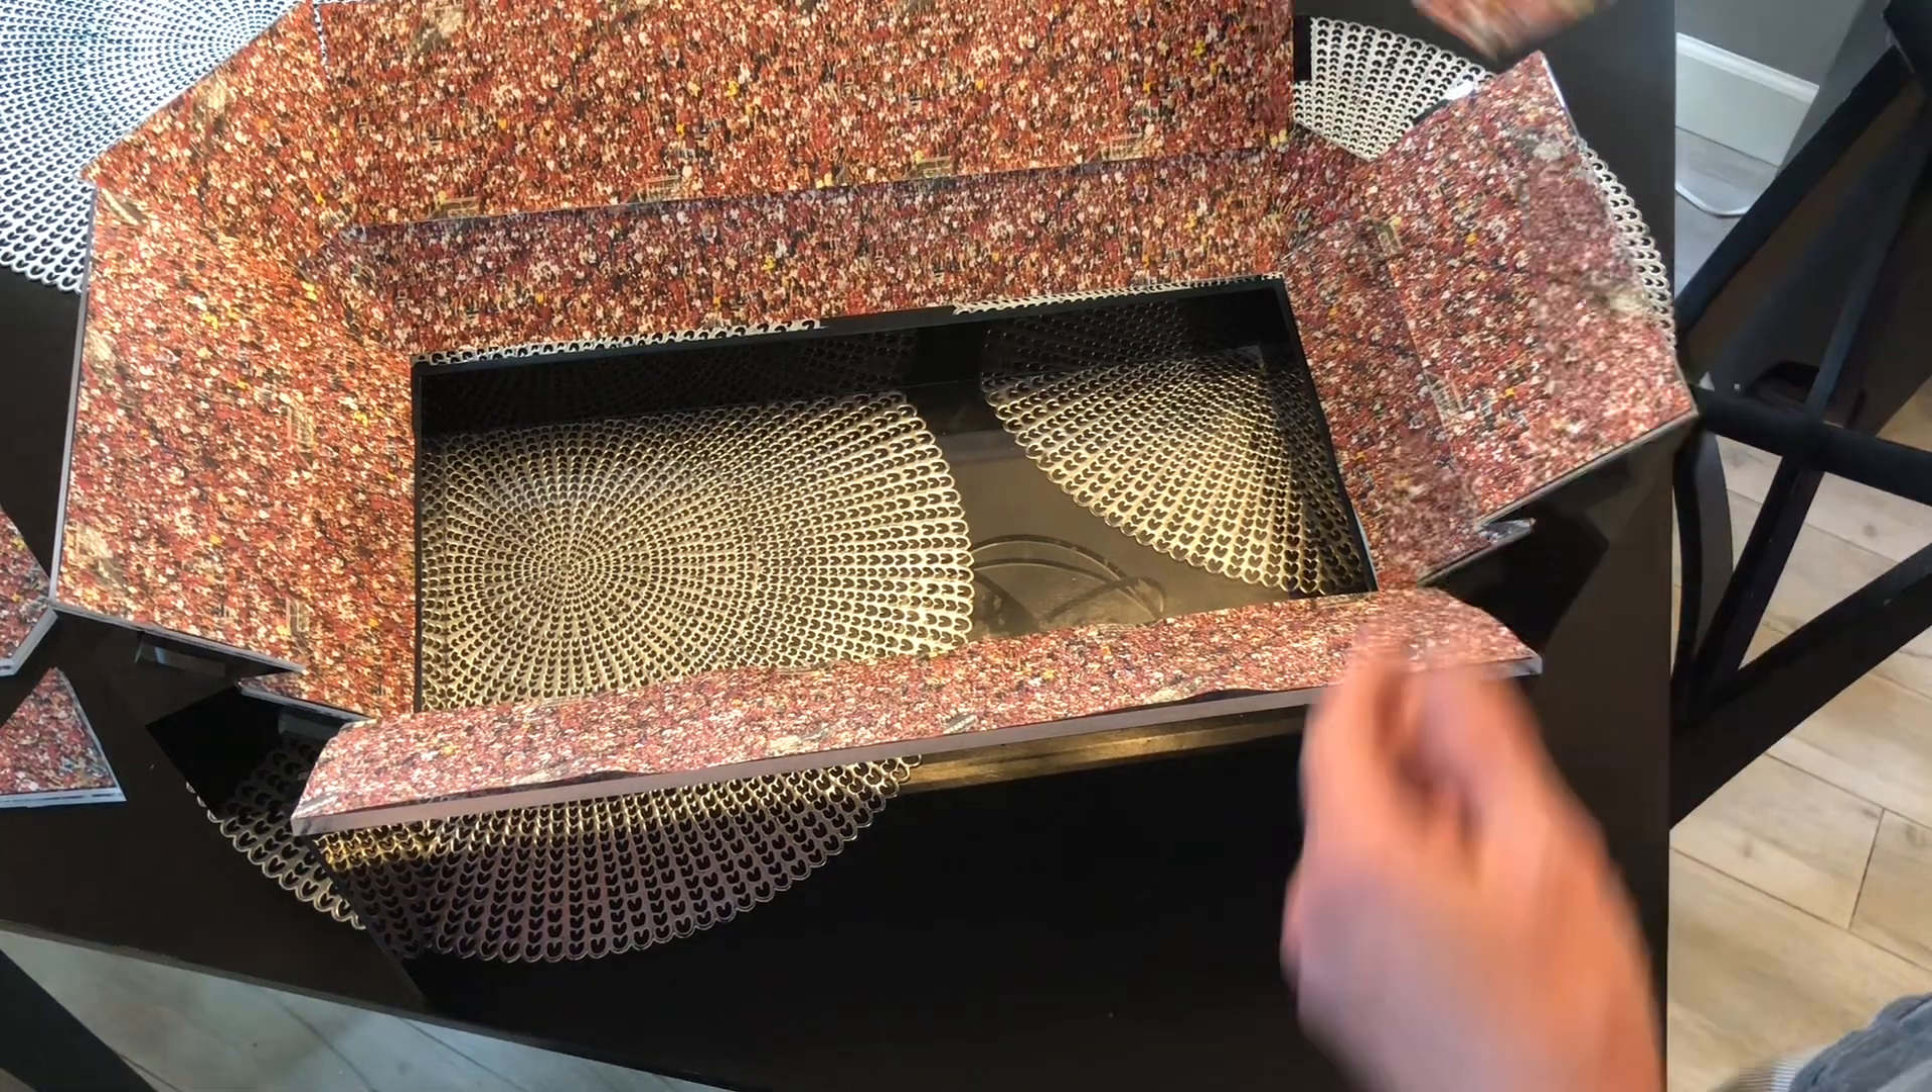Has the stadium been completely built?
No.